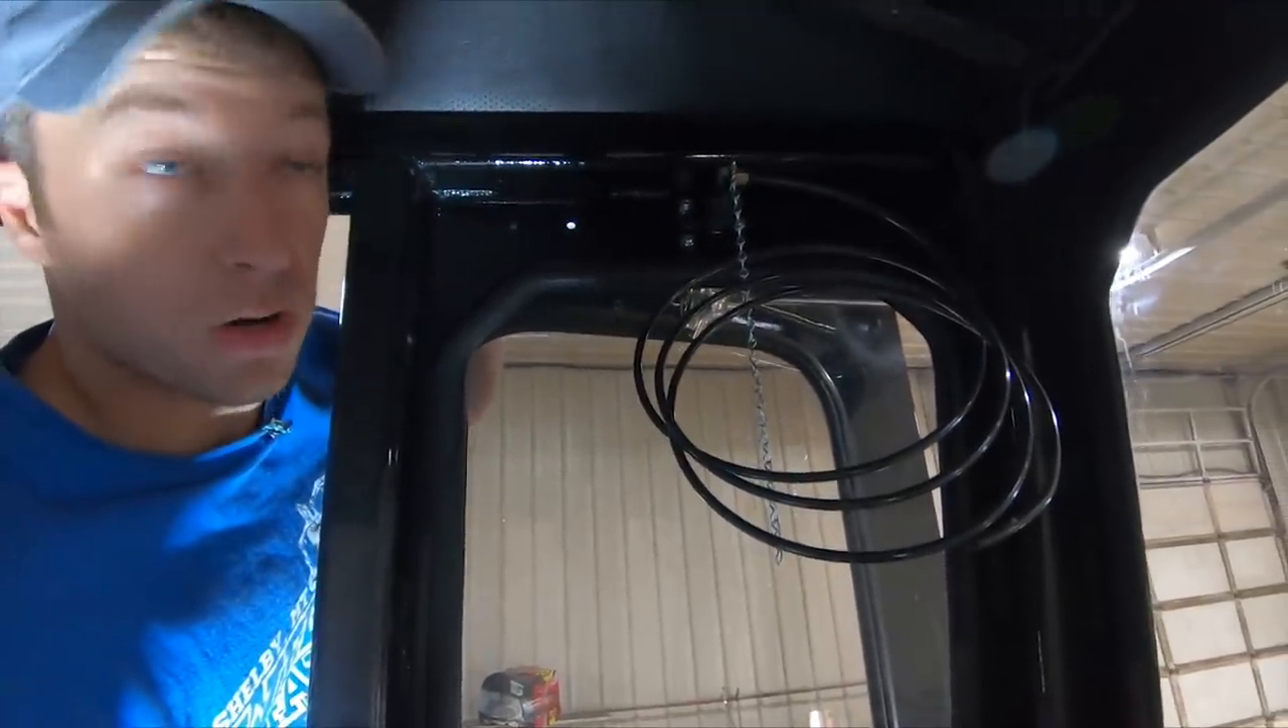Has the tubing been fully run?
No.